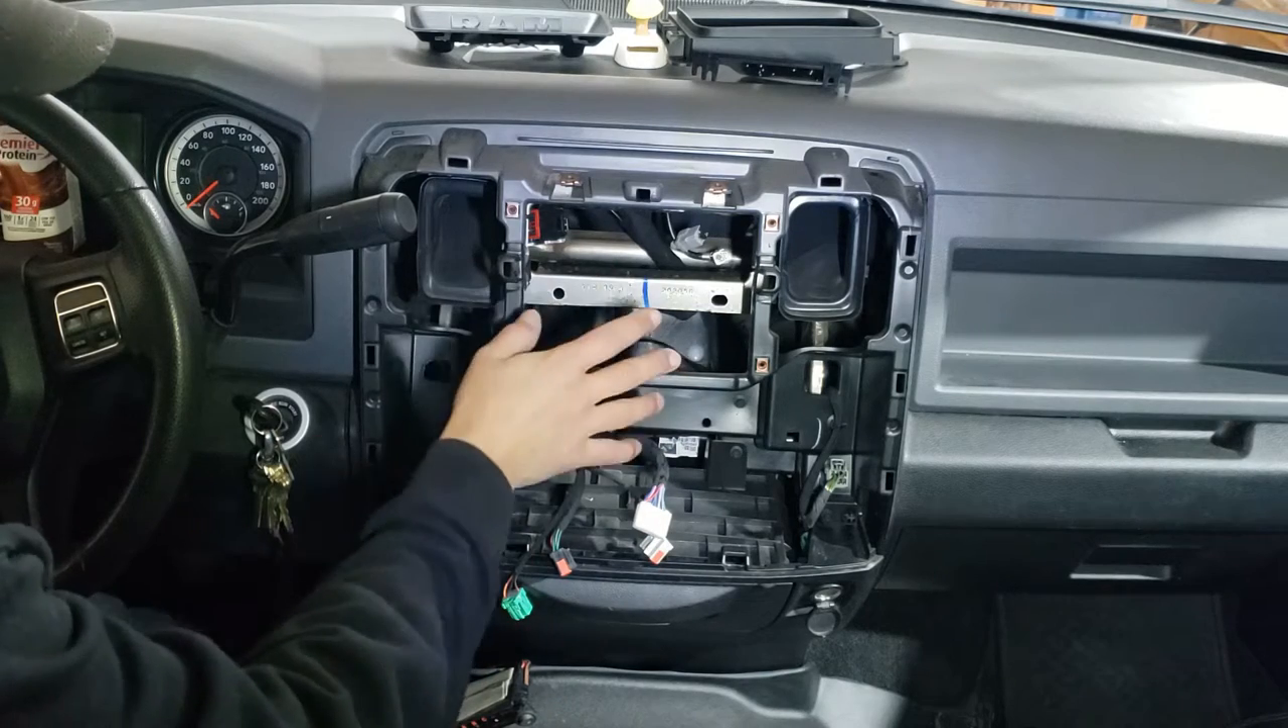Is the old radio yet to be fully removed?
No.